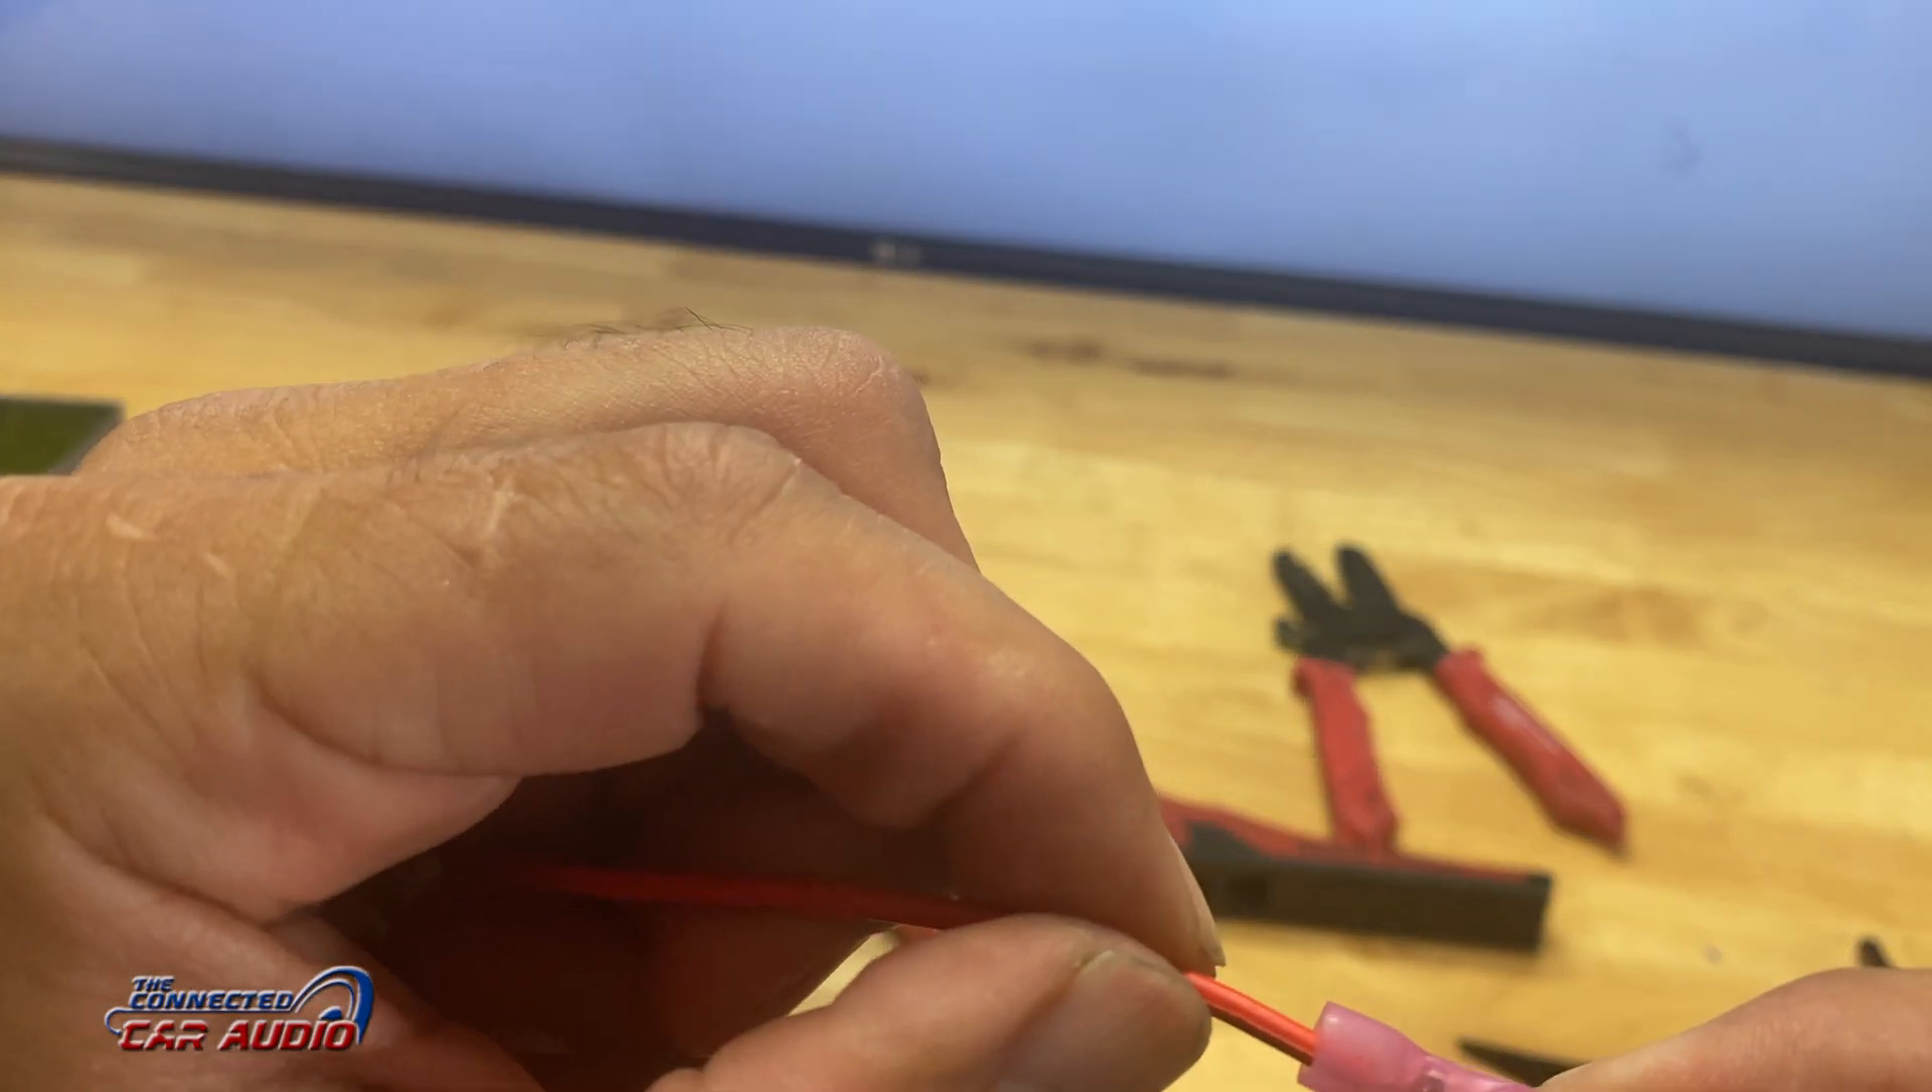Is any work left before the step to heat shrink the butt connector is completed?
Yes.